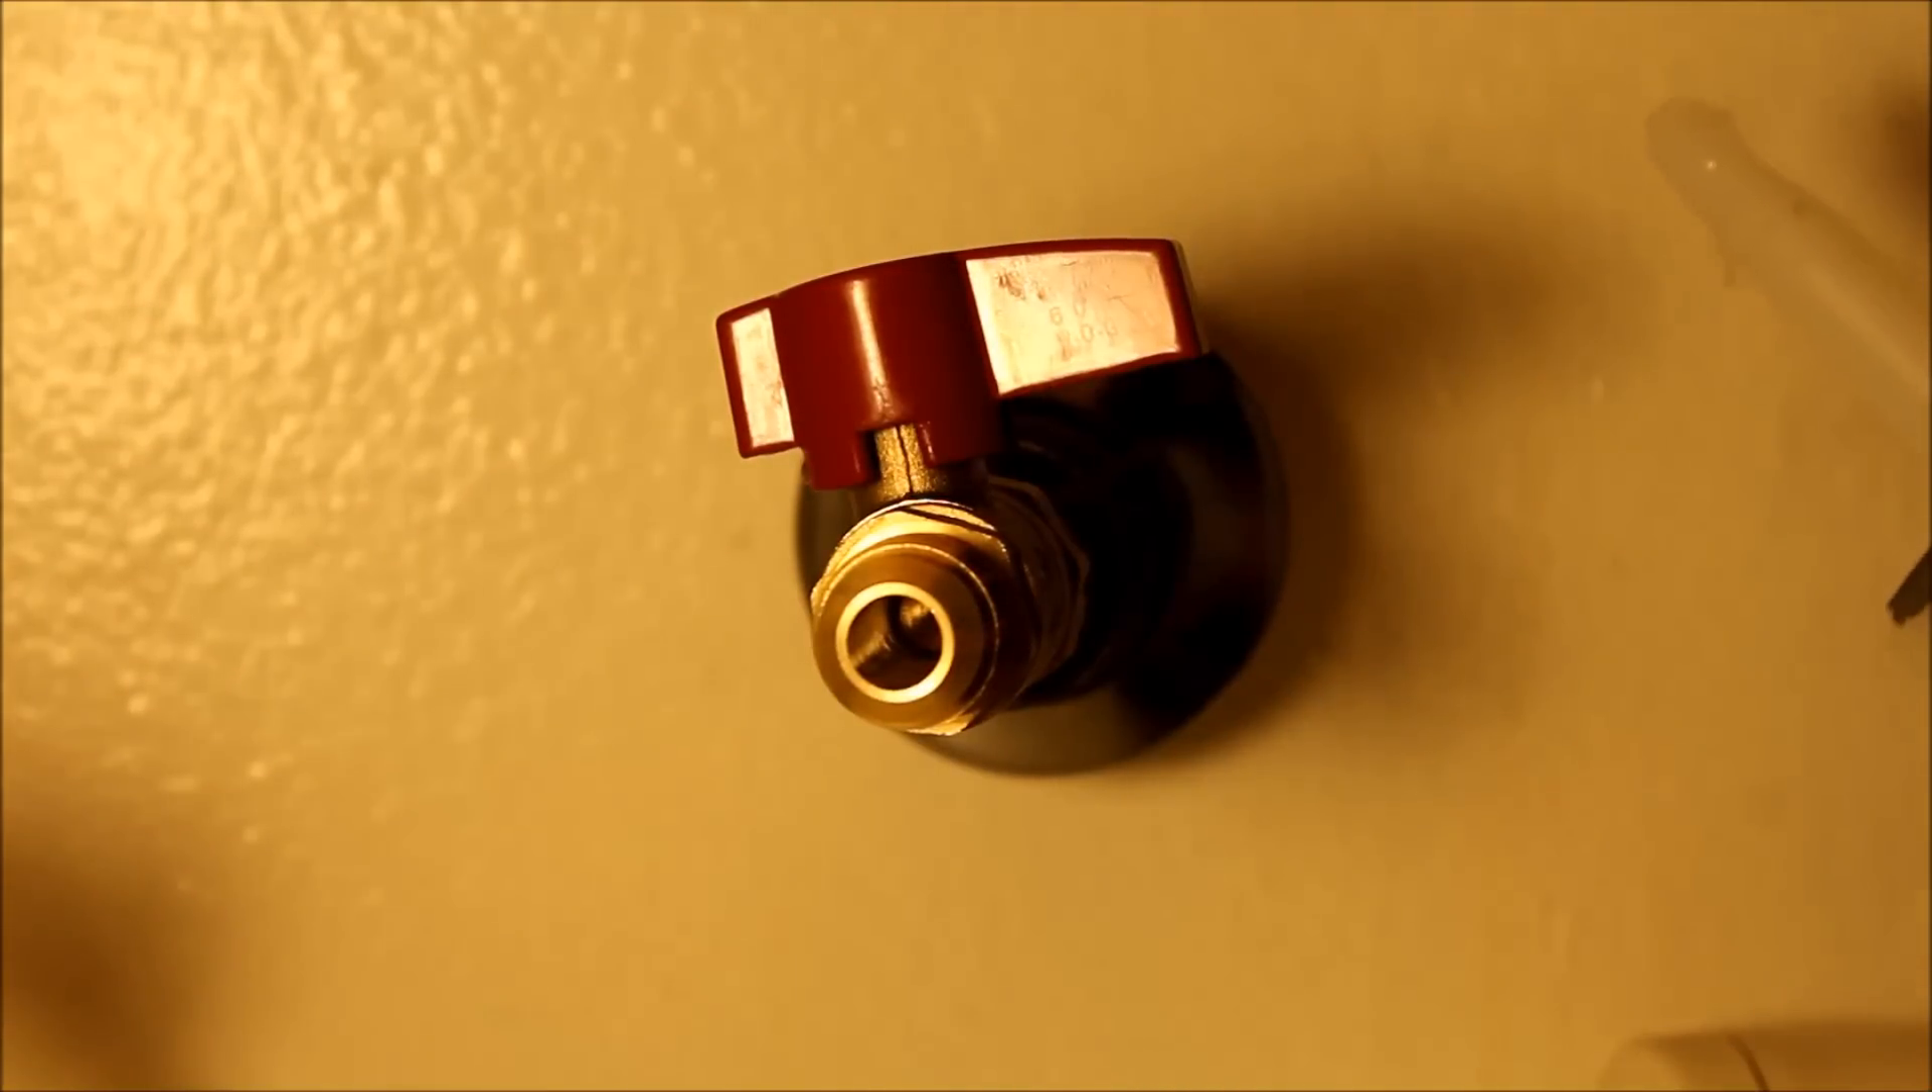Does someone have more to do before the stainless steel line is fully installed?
Yes.